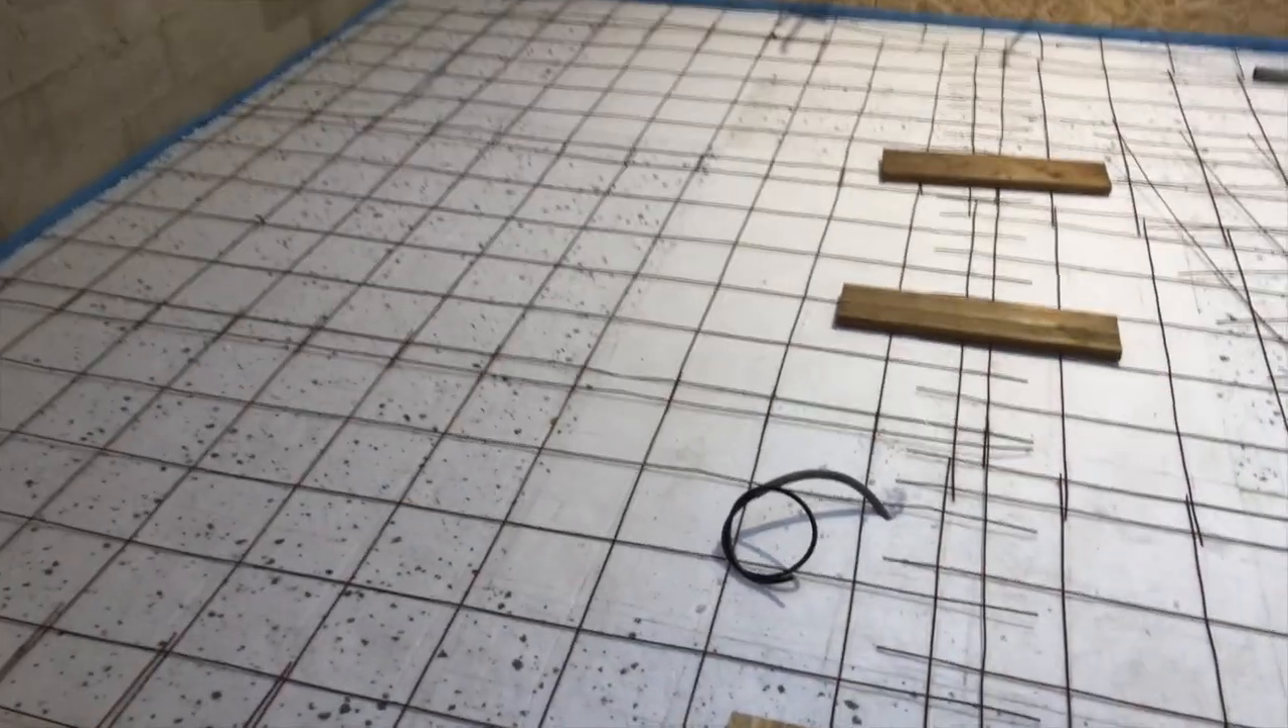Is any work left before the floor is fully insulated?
No.